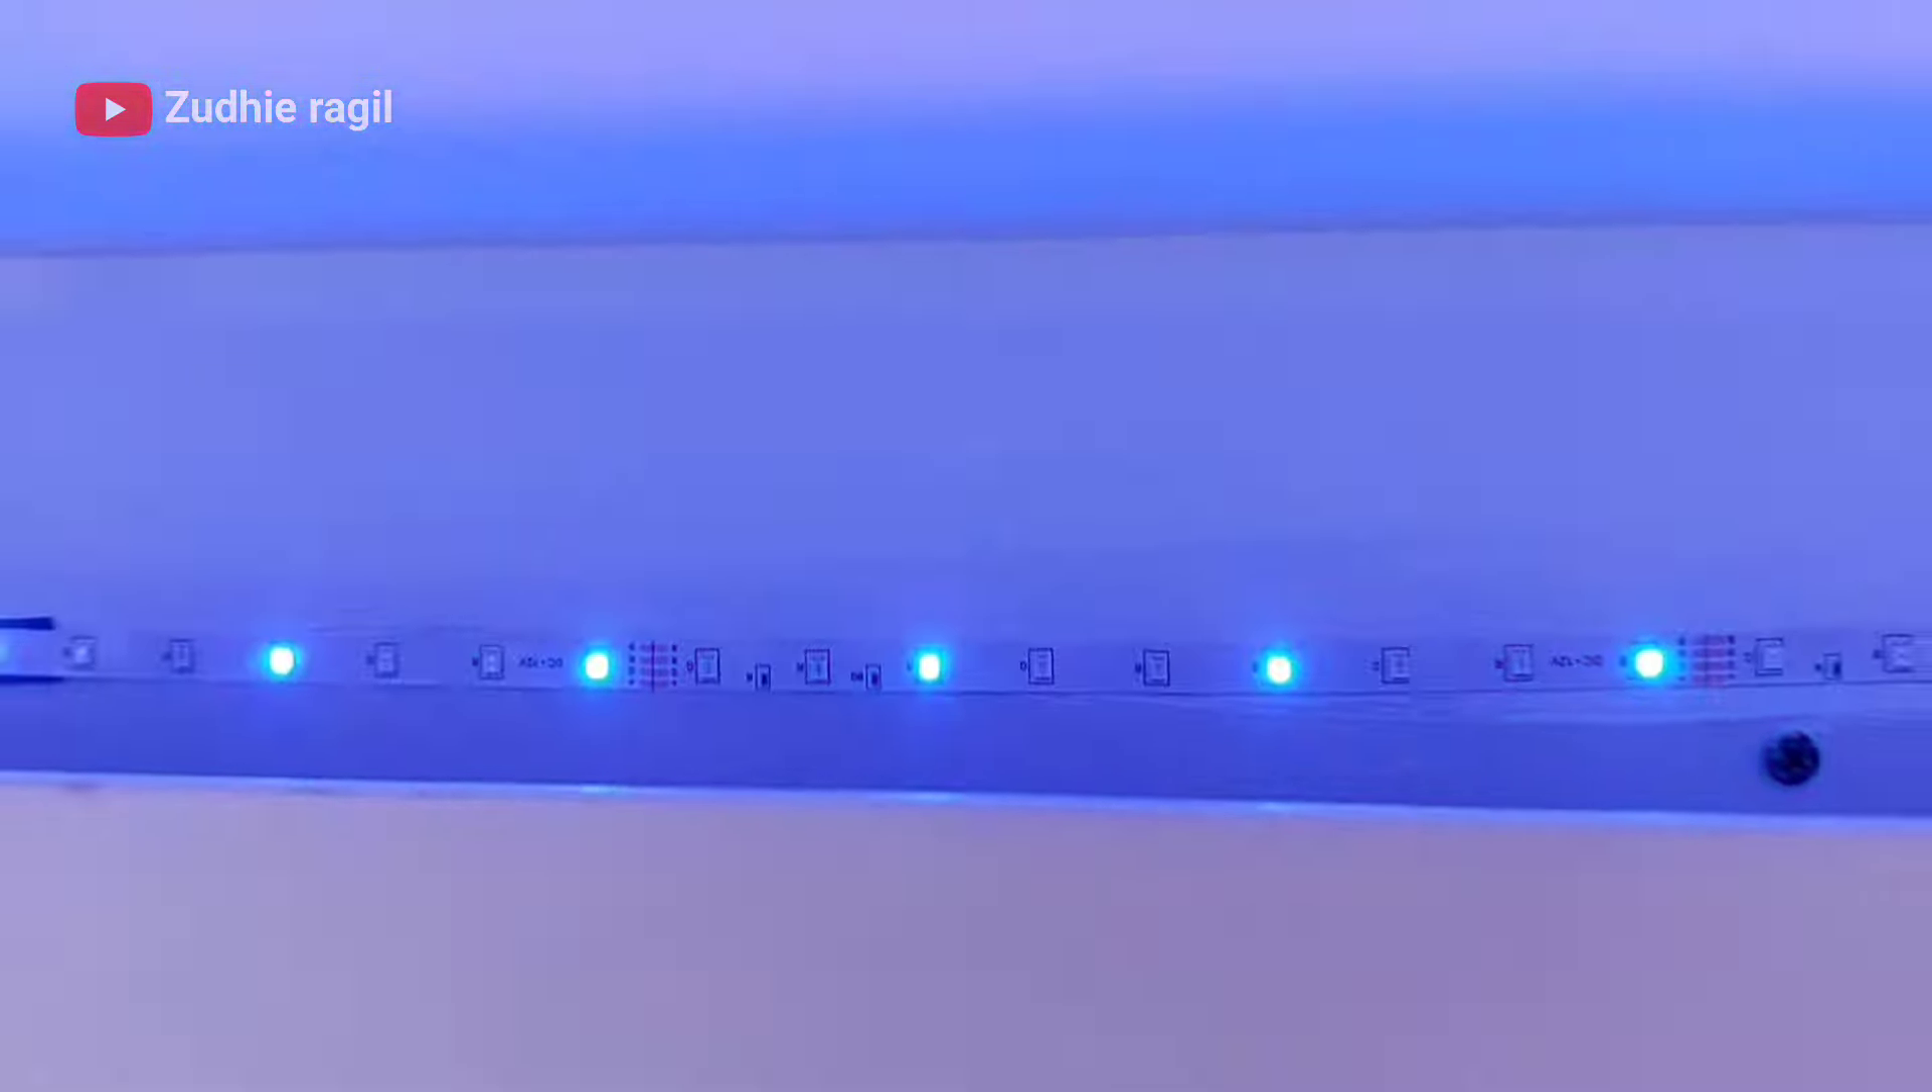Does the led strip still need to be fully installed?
No.